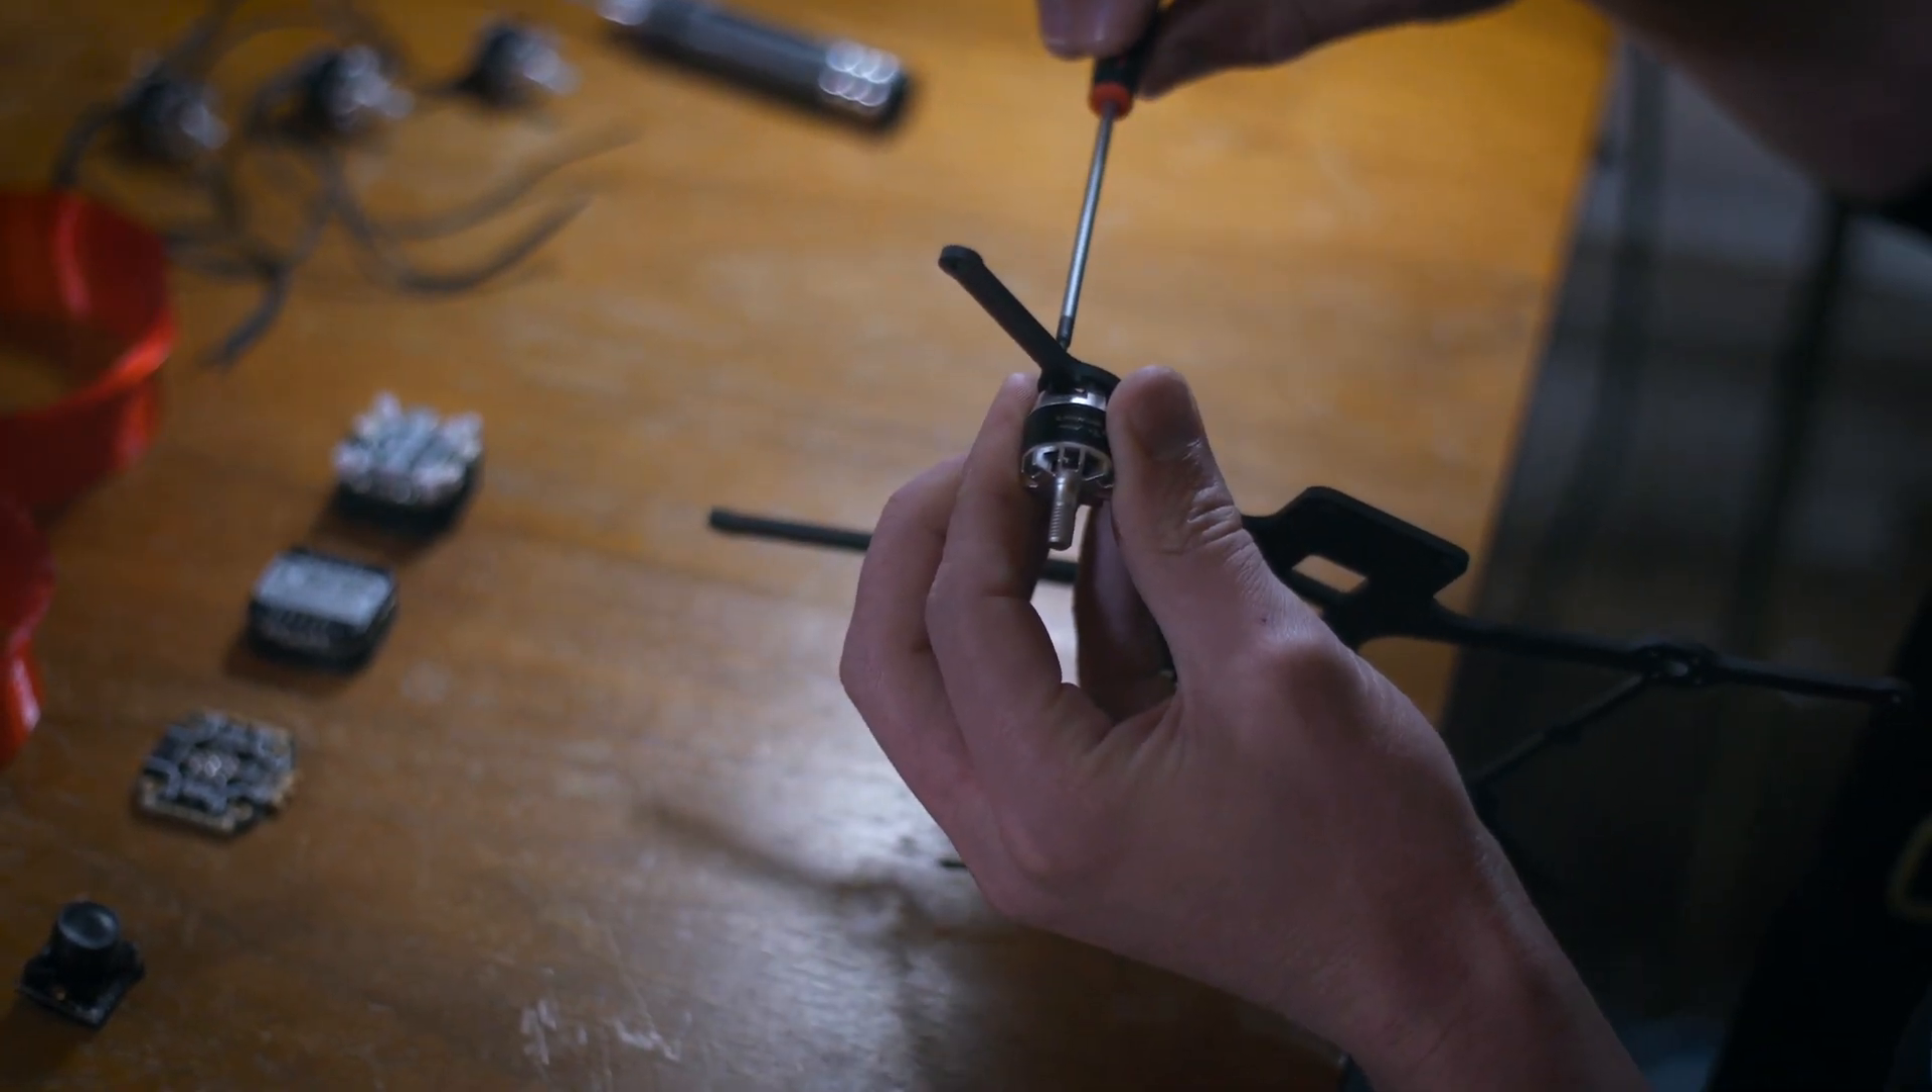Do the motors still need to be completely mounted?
Yes.